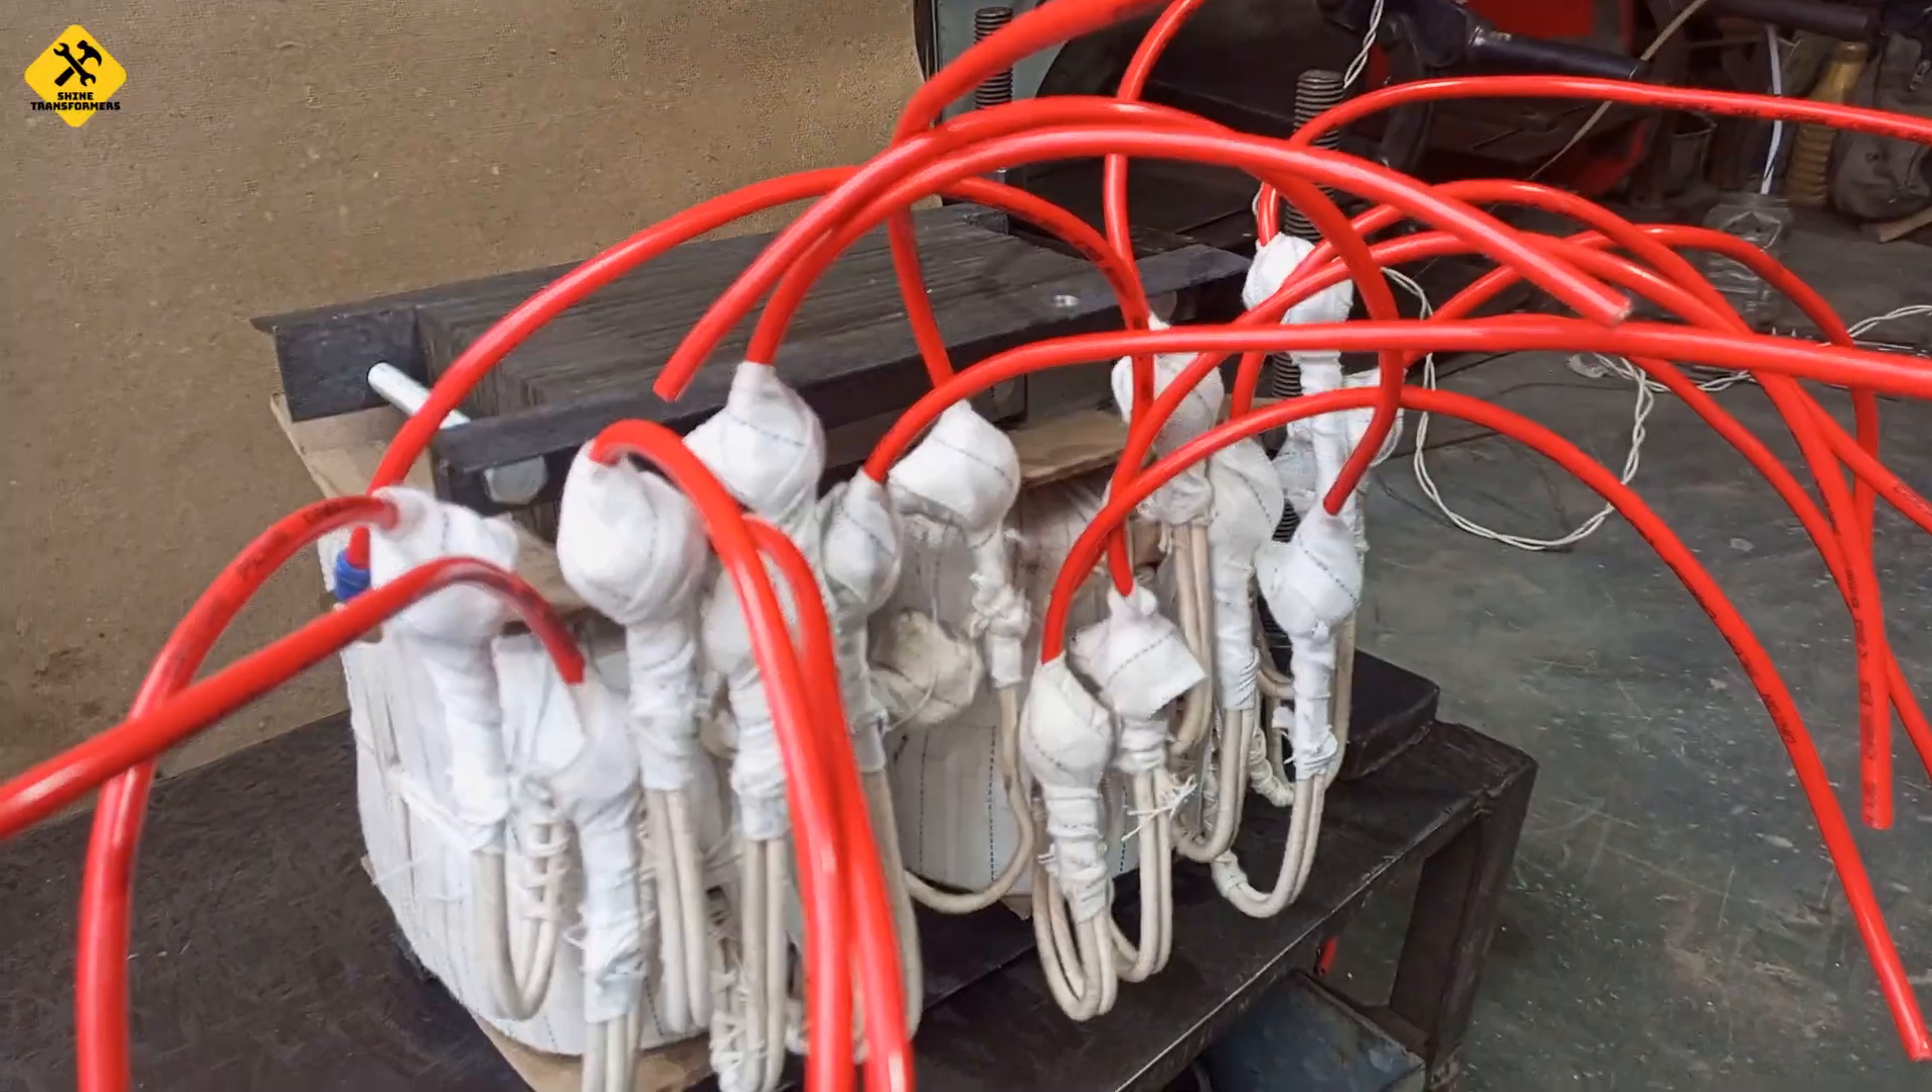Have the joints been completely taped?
Yes.